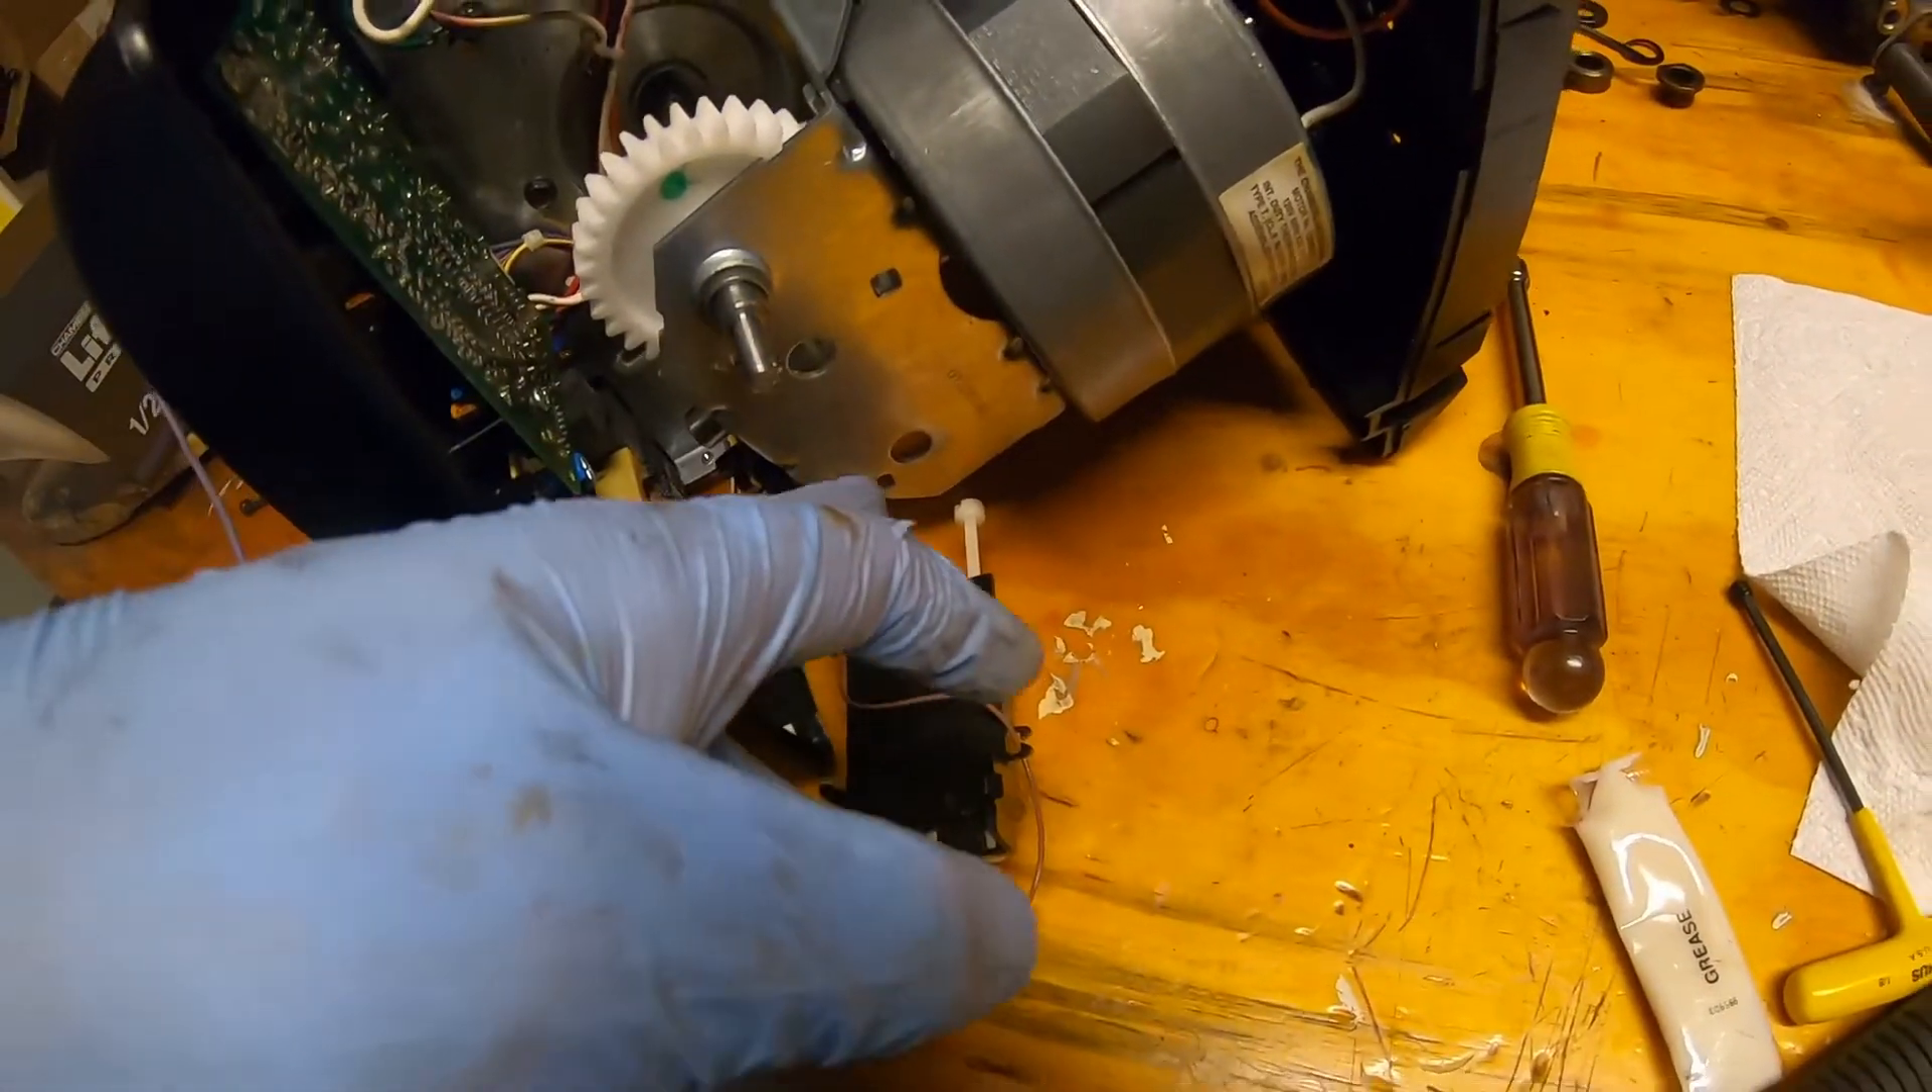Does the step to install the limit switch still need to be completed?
Yes.